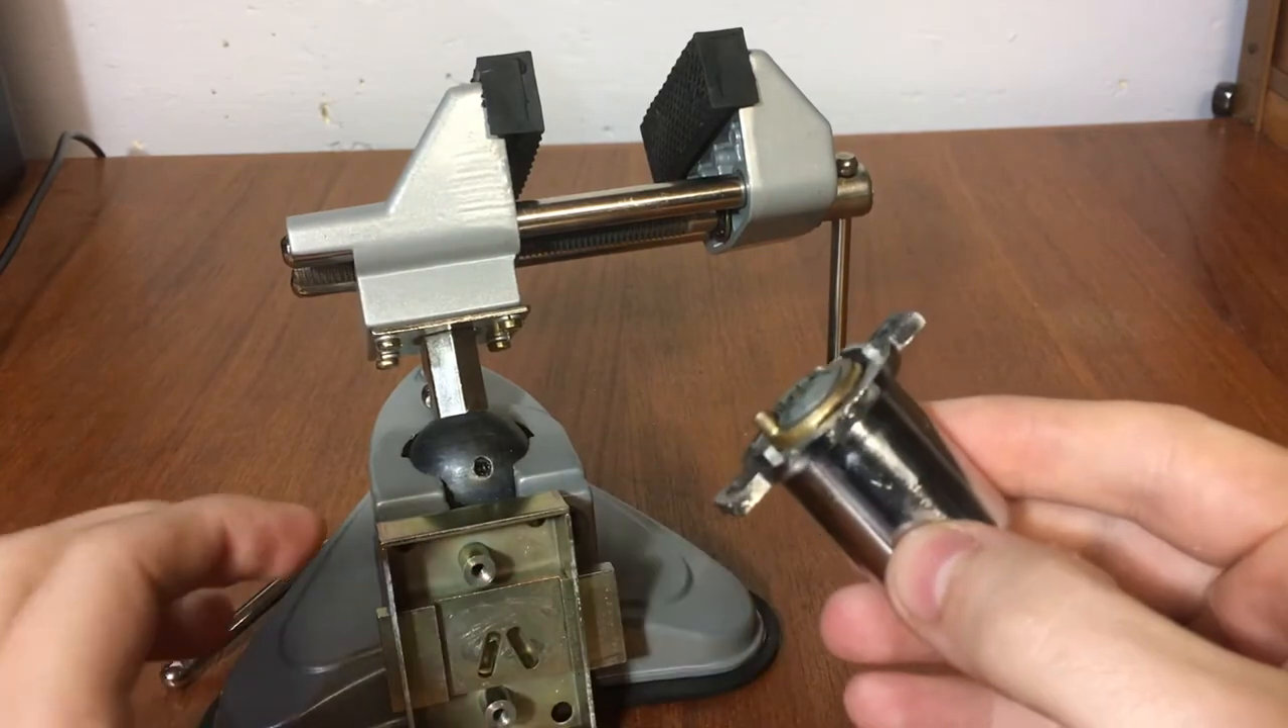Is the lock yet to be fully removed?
No.